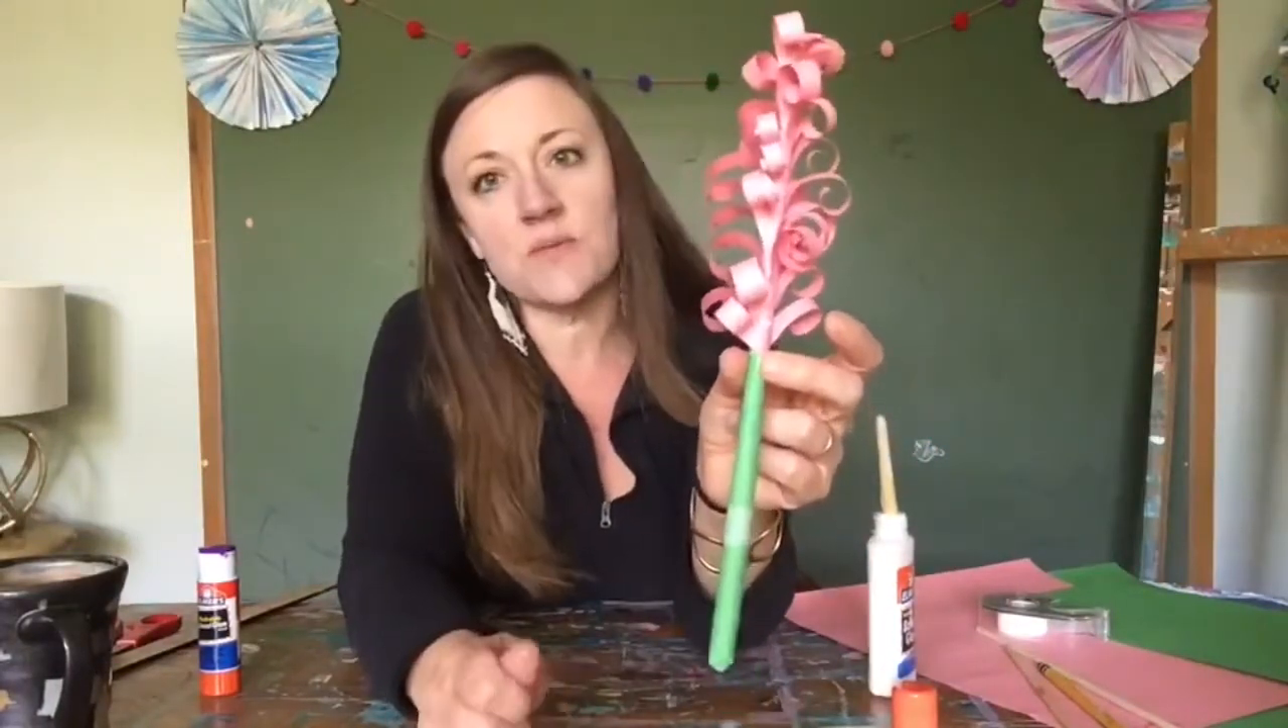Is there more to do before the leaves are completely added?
Yes.